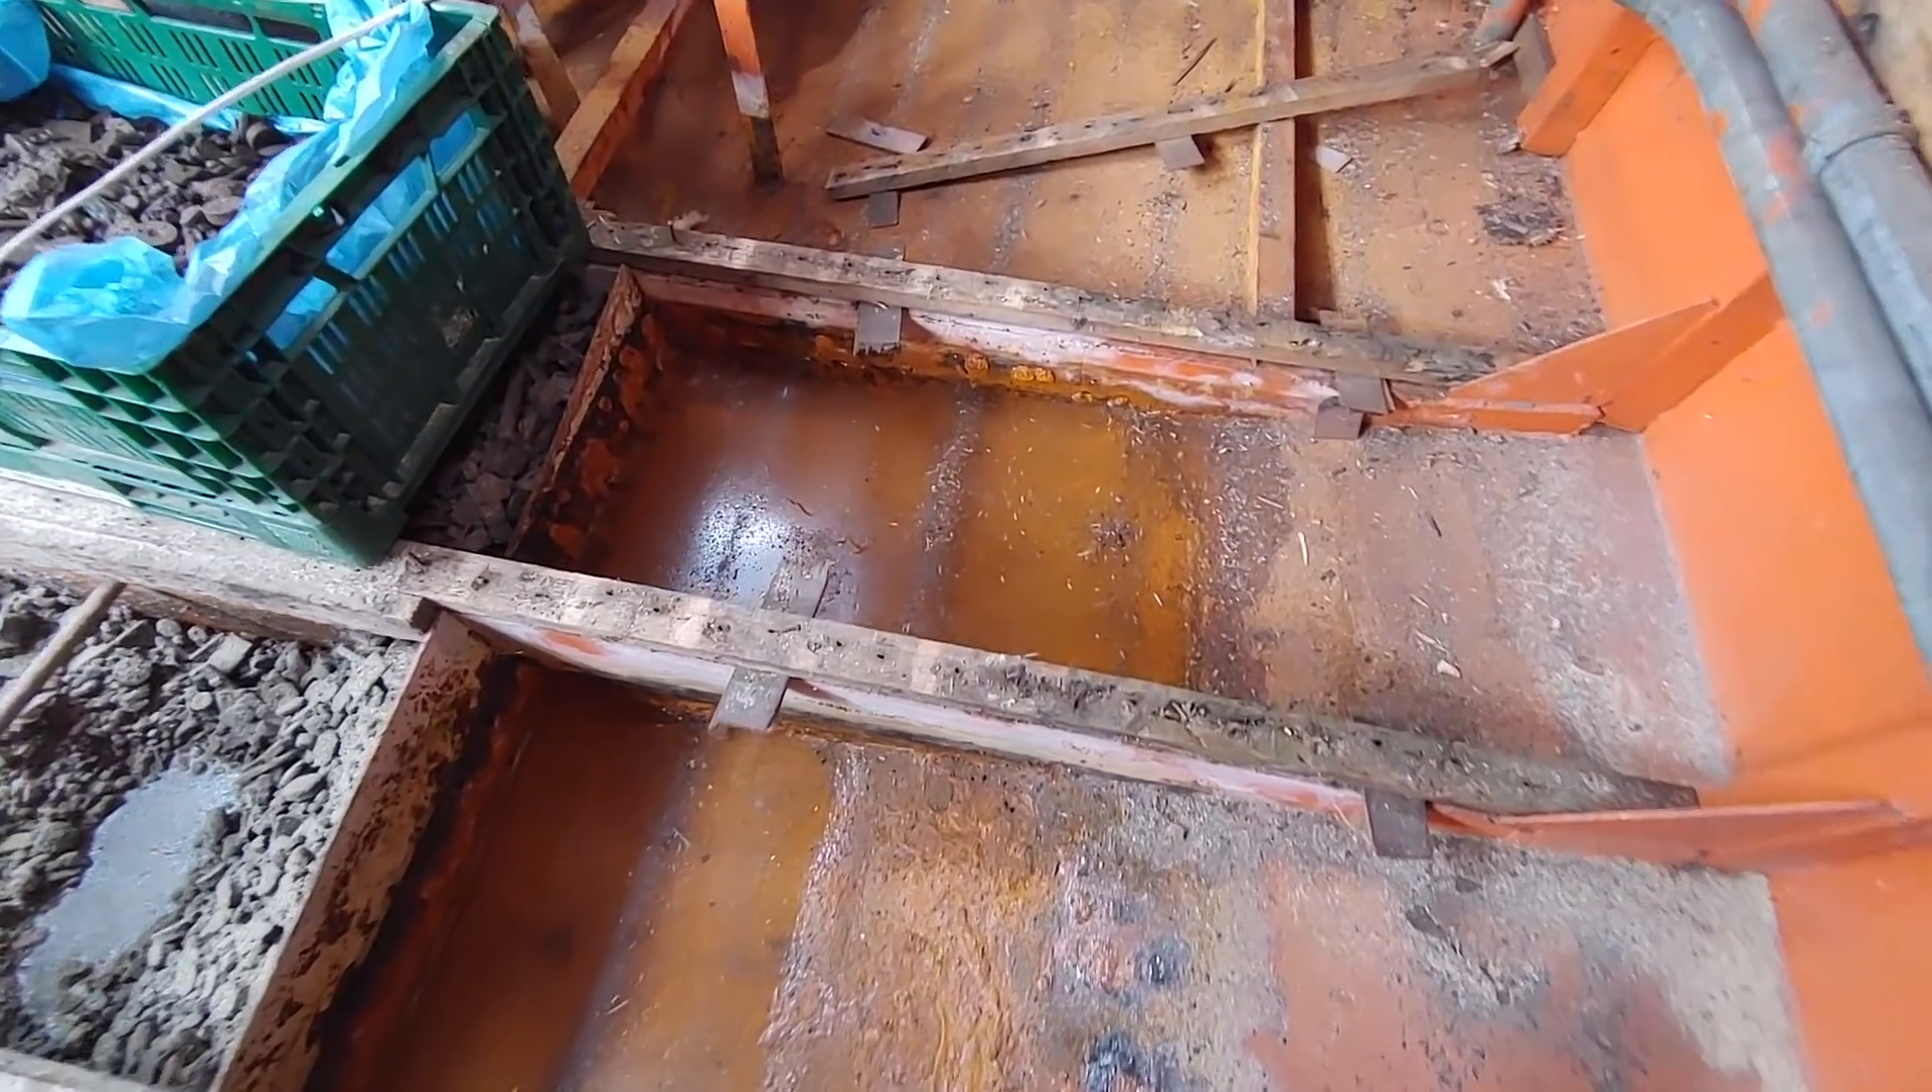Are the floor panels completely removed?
Yes.